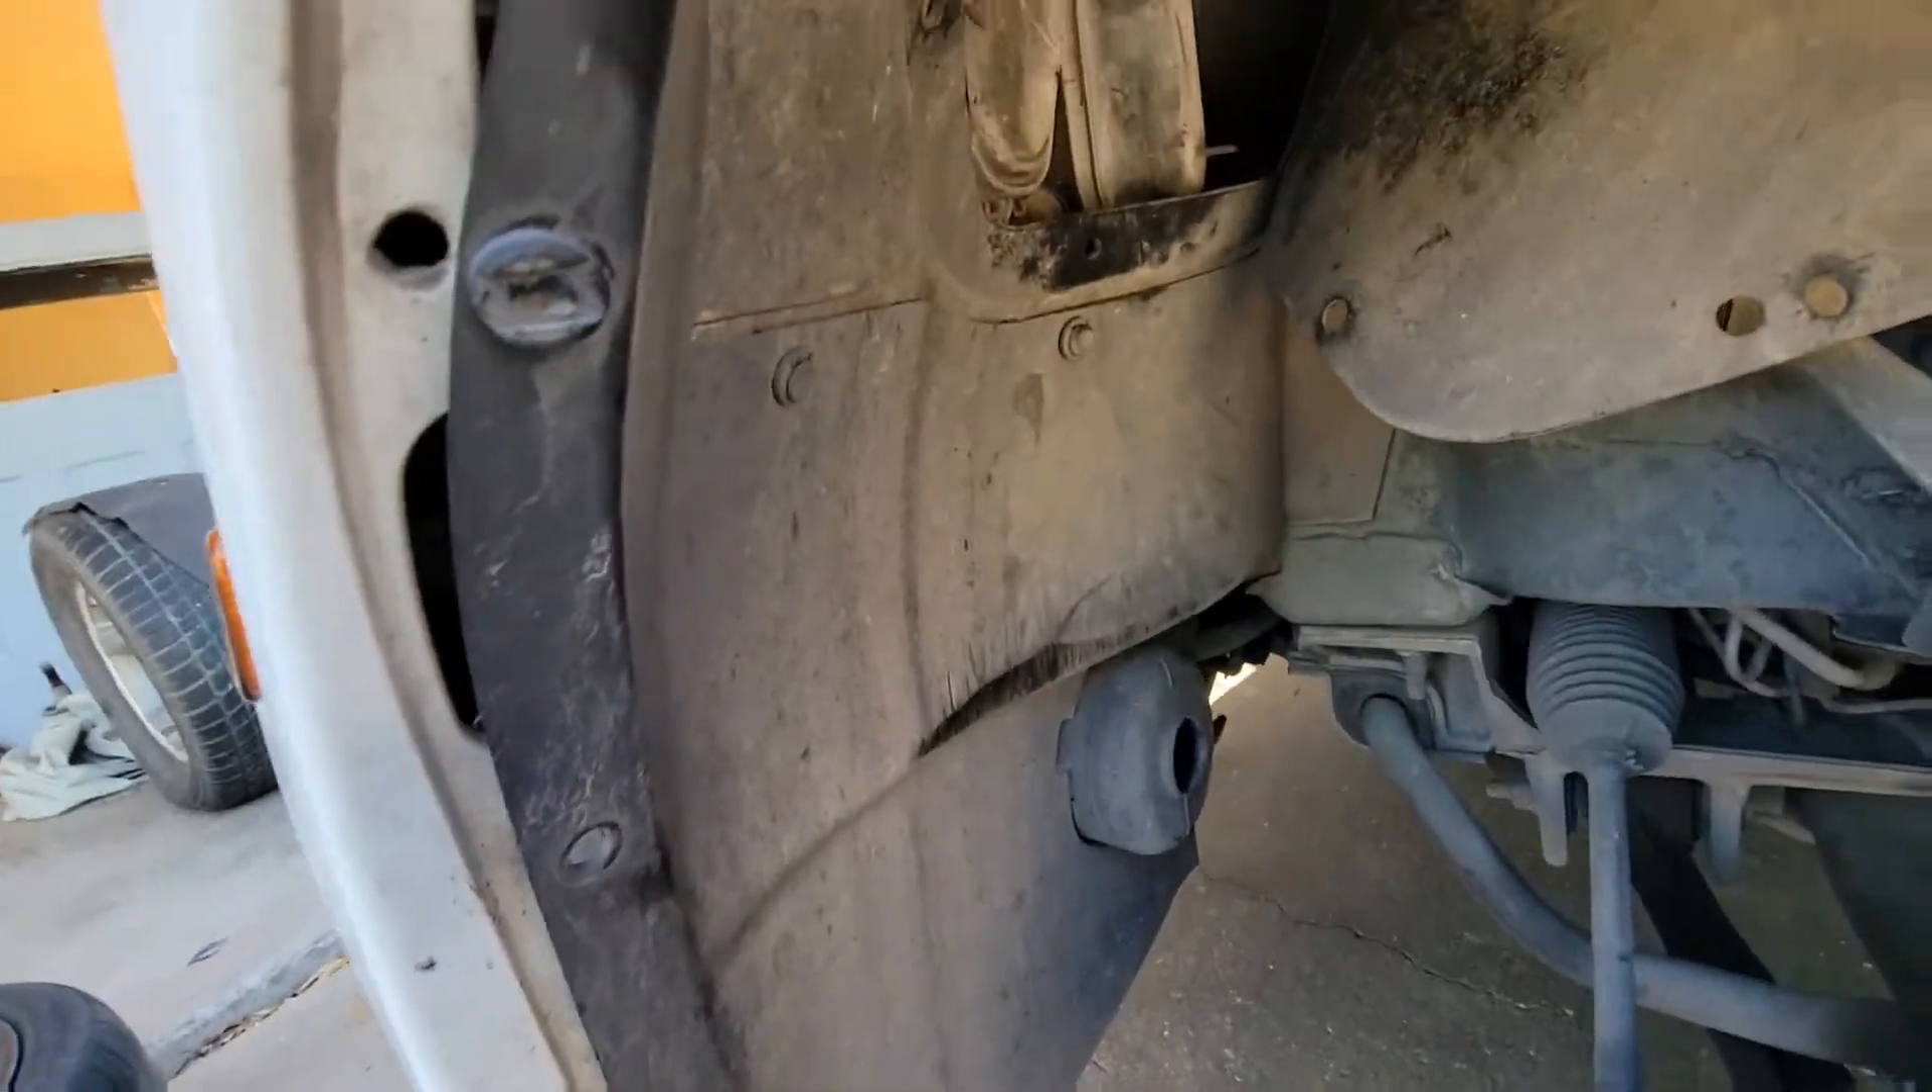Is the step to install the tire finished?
No.